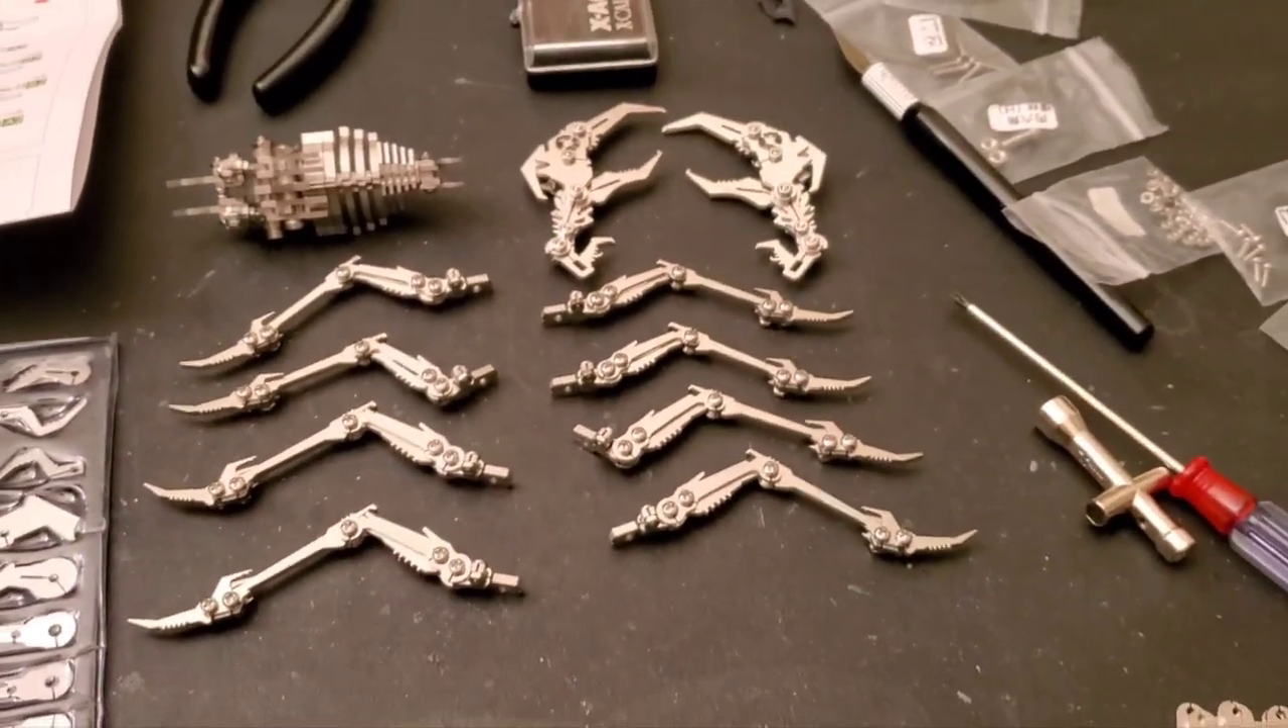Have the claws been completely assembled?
Yes.